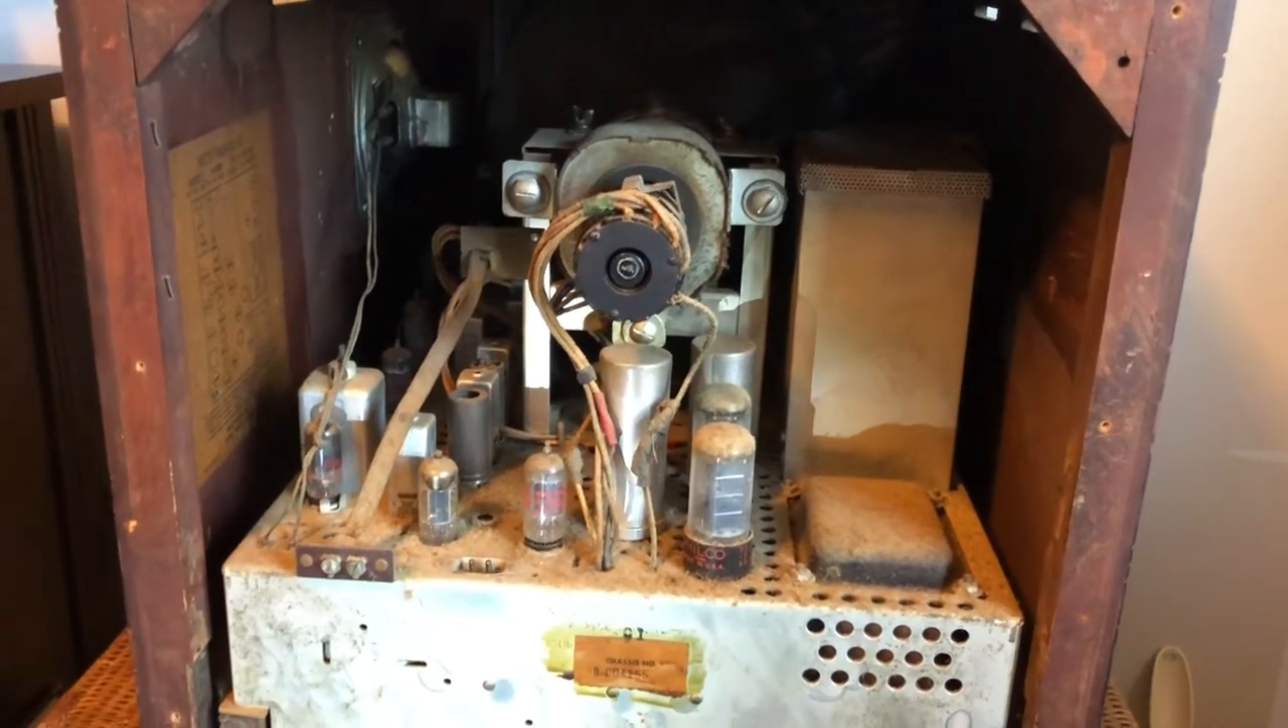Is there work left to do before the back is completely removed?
No.